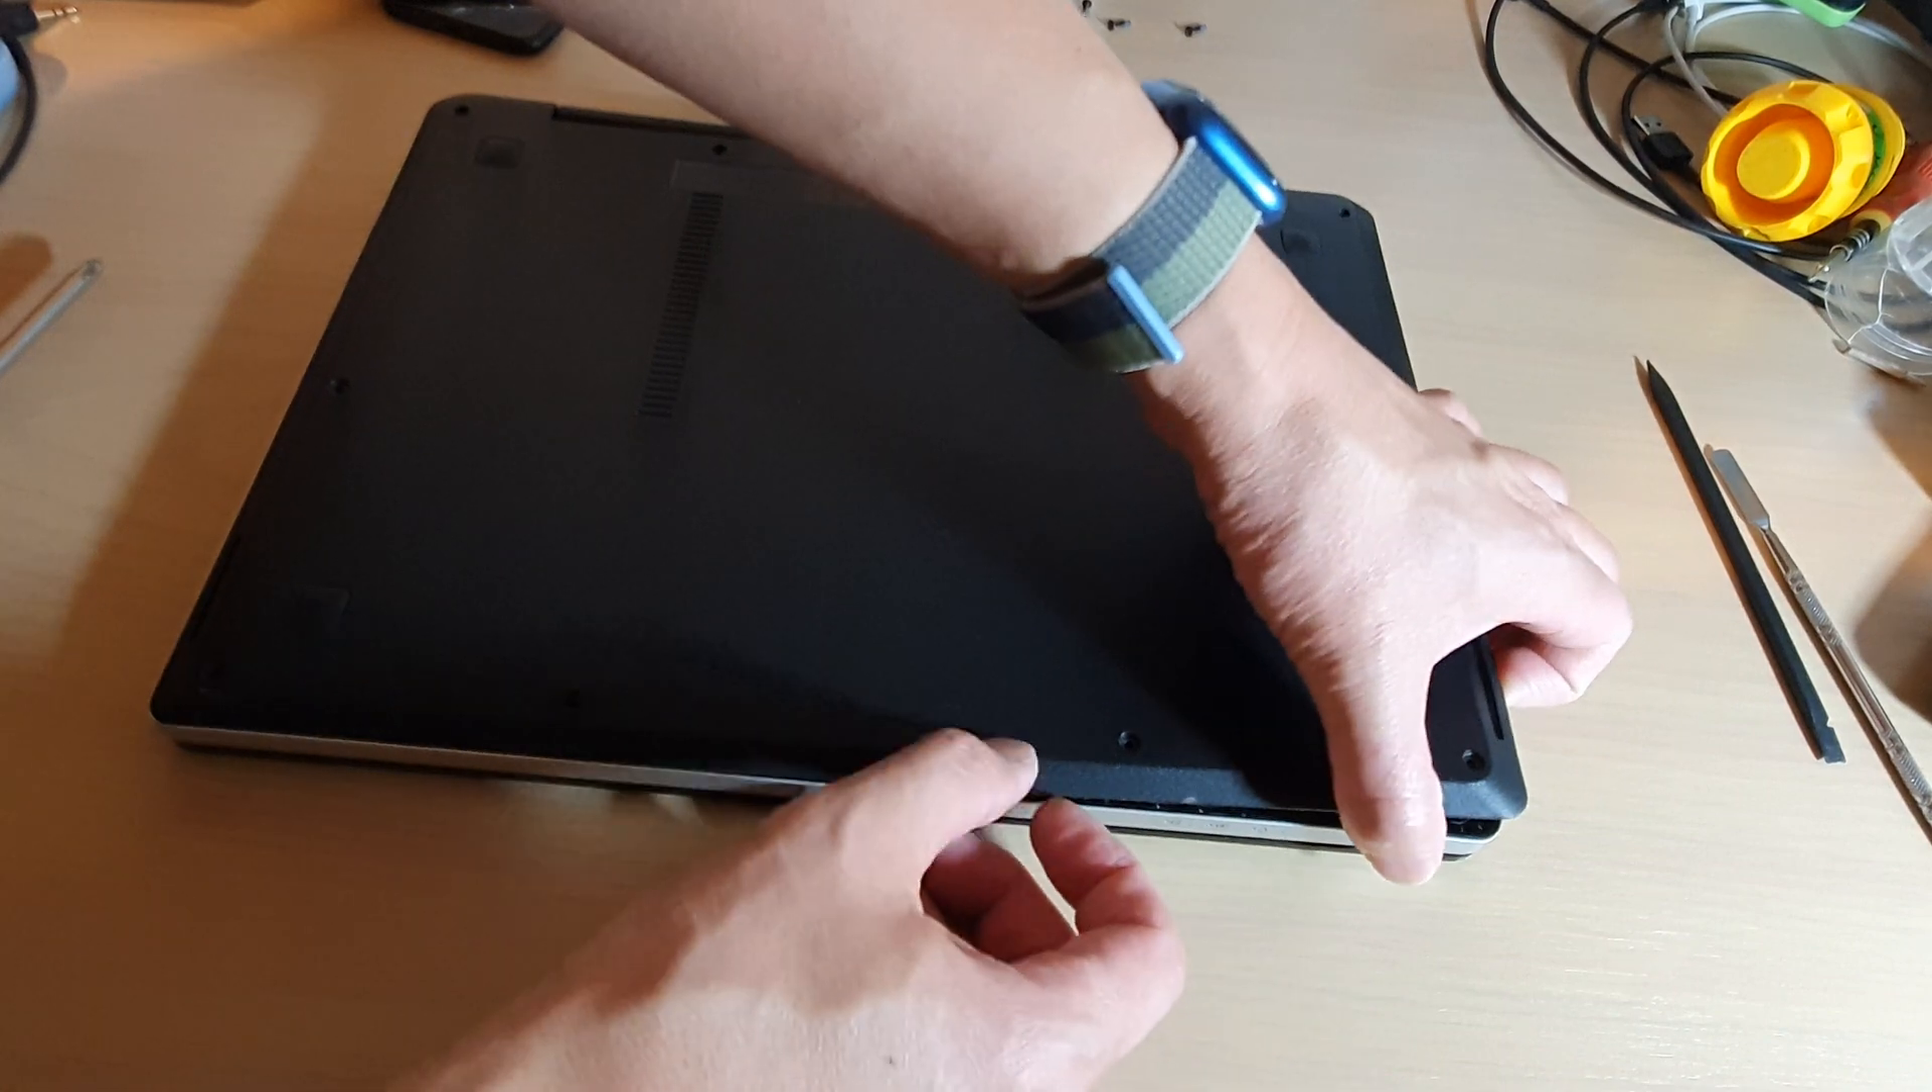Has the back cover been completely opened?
No.